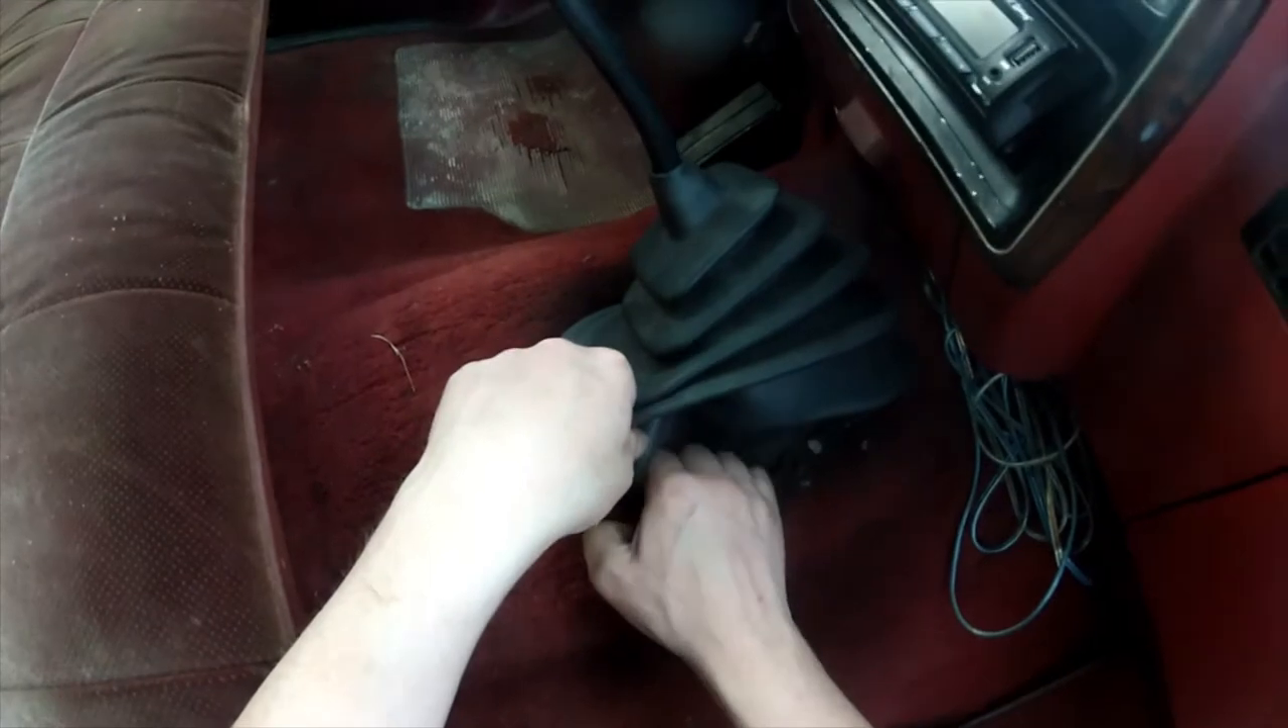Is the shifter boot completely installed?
No.